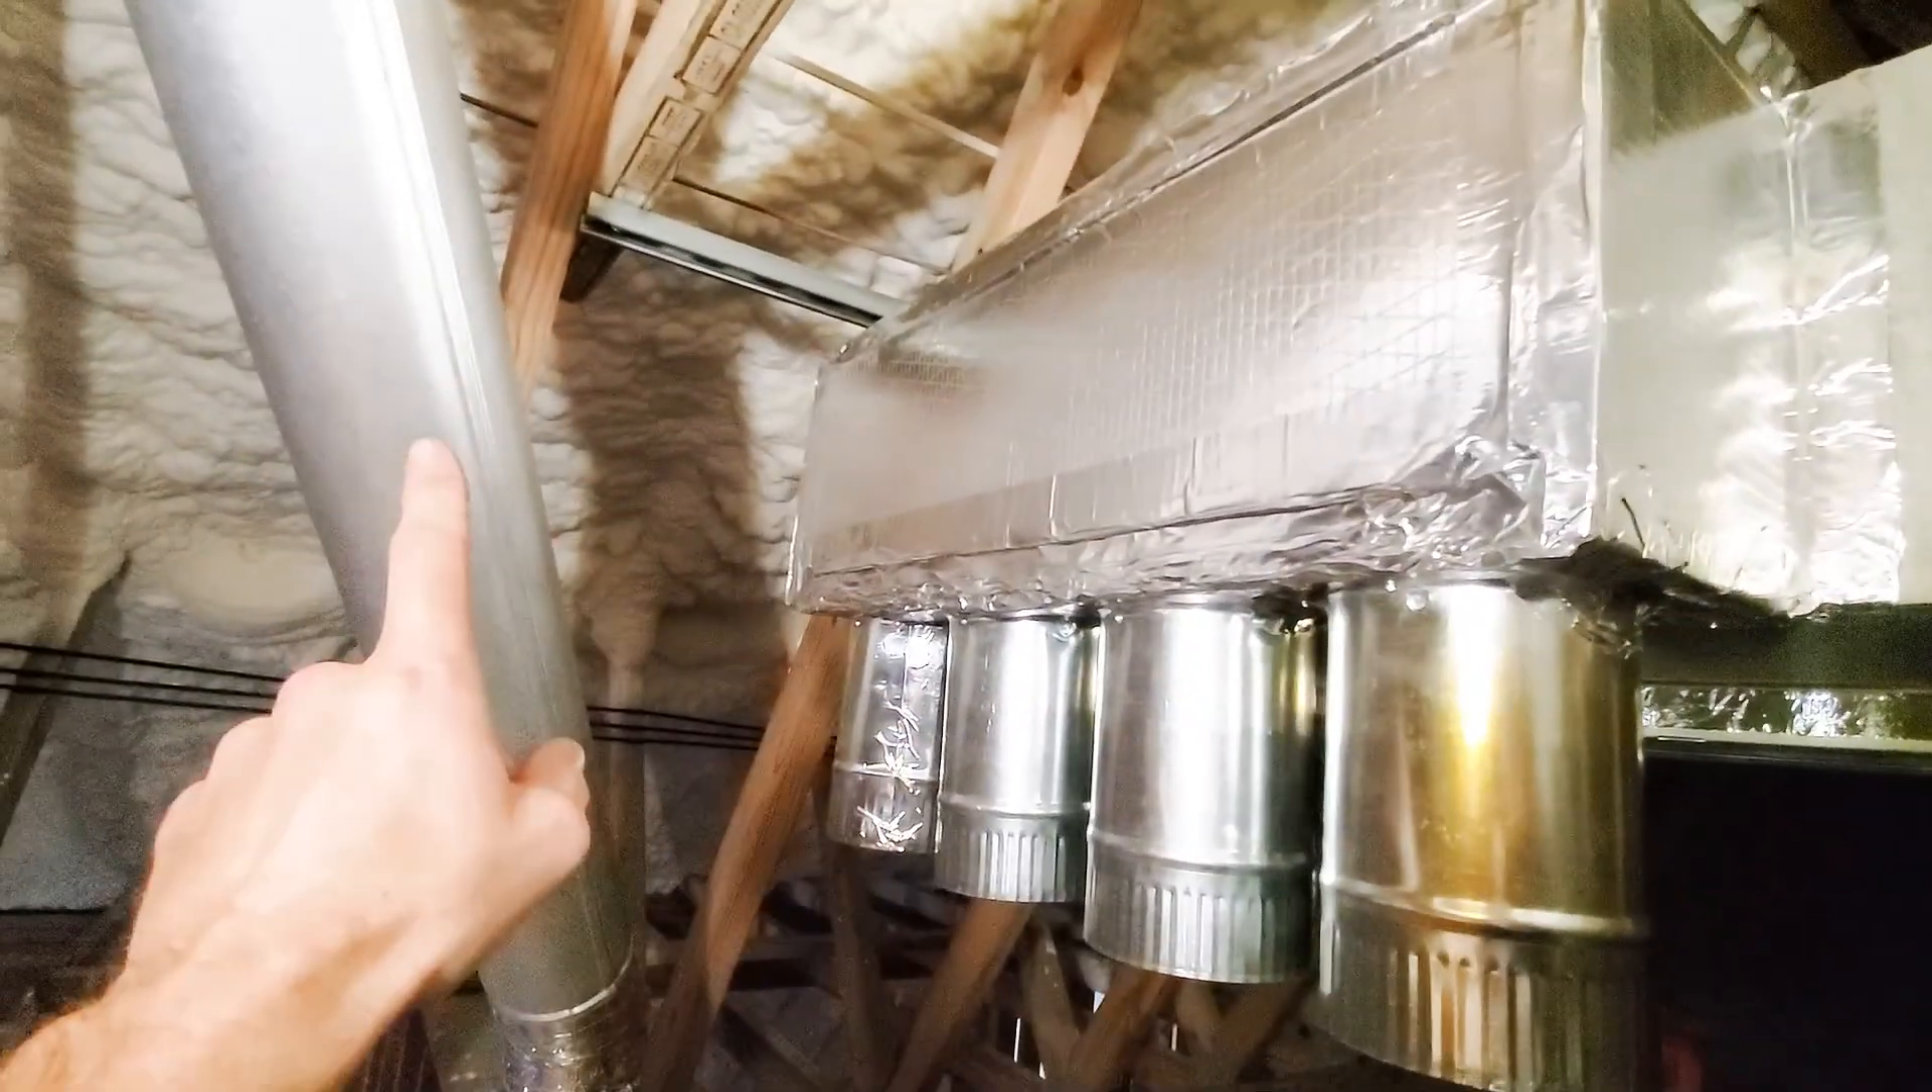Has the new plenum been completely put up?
Yes.